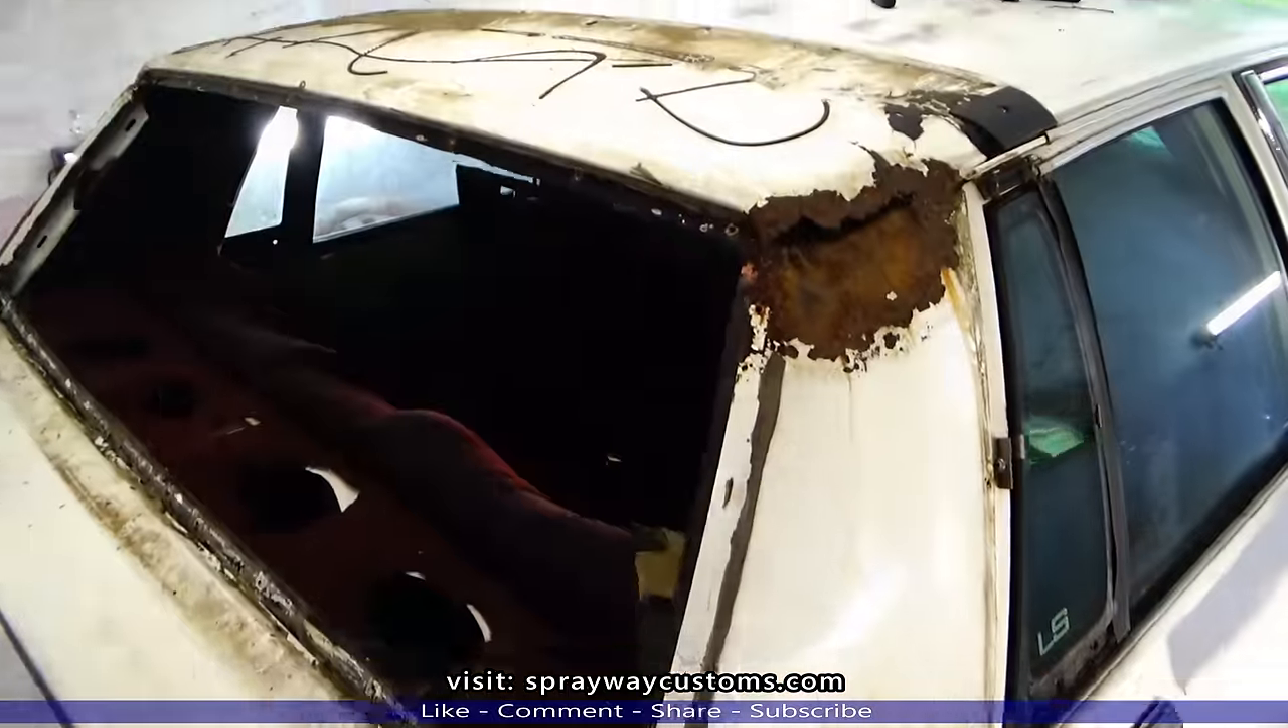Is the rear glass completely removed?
Yes.